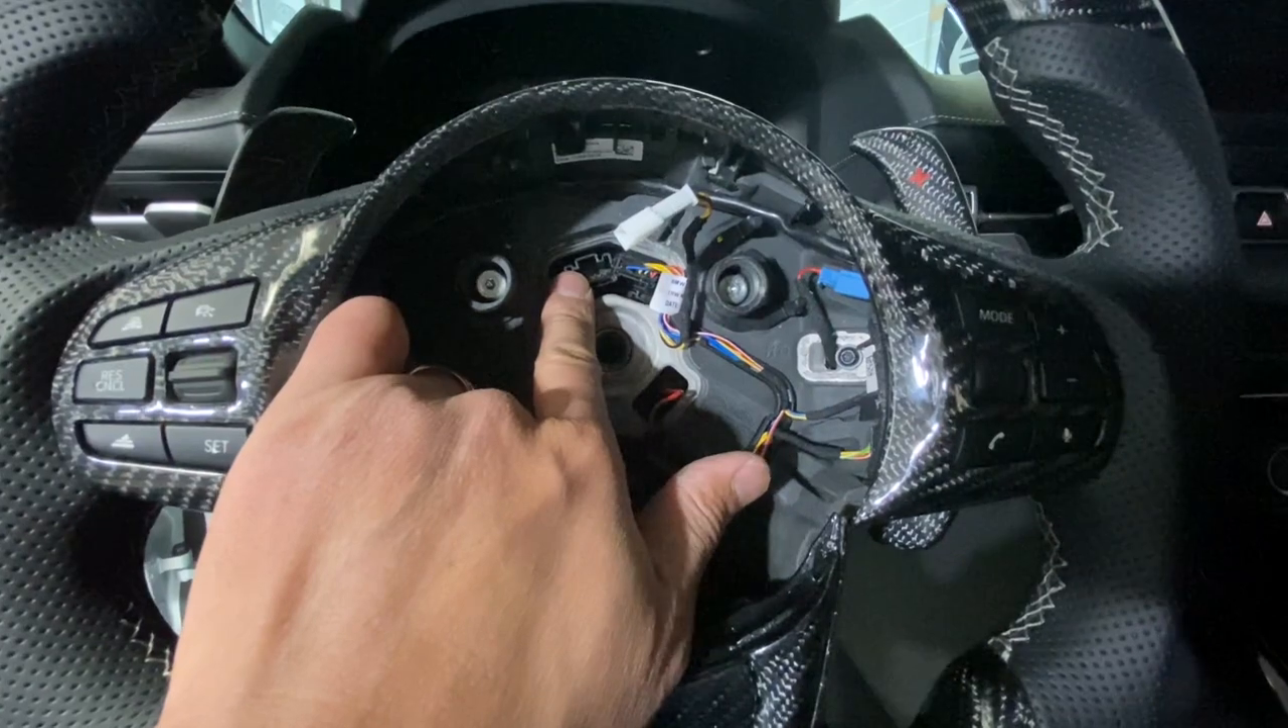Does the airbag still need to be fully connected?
Yes.